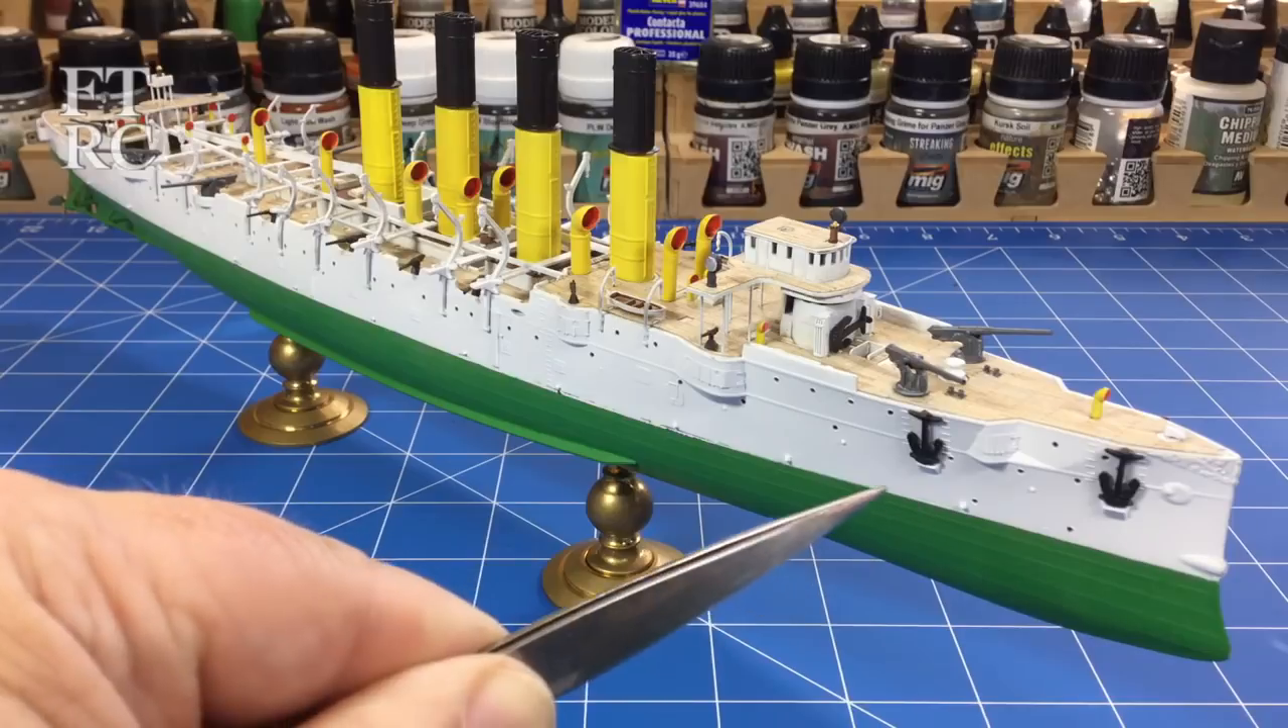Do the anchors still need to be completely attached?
No.